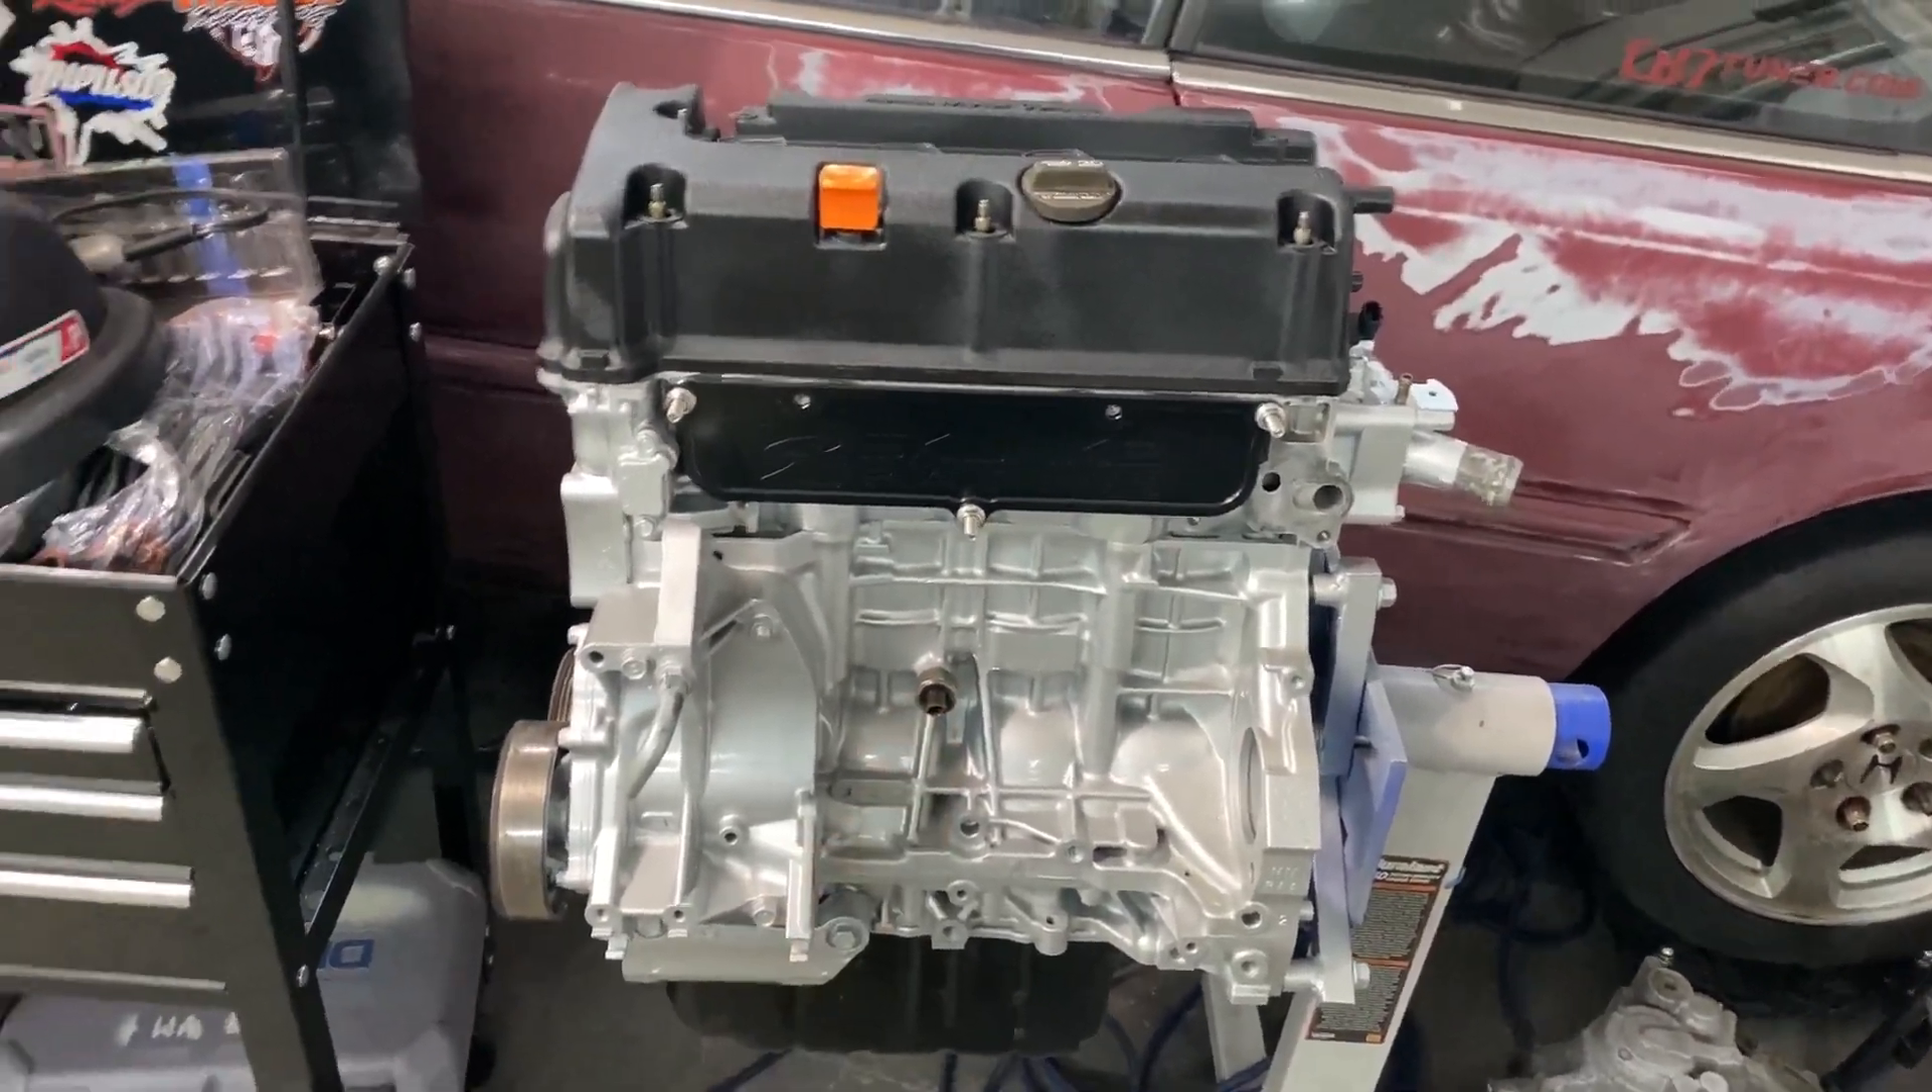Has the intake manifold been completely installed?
No.